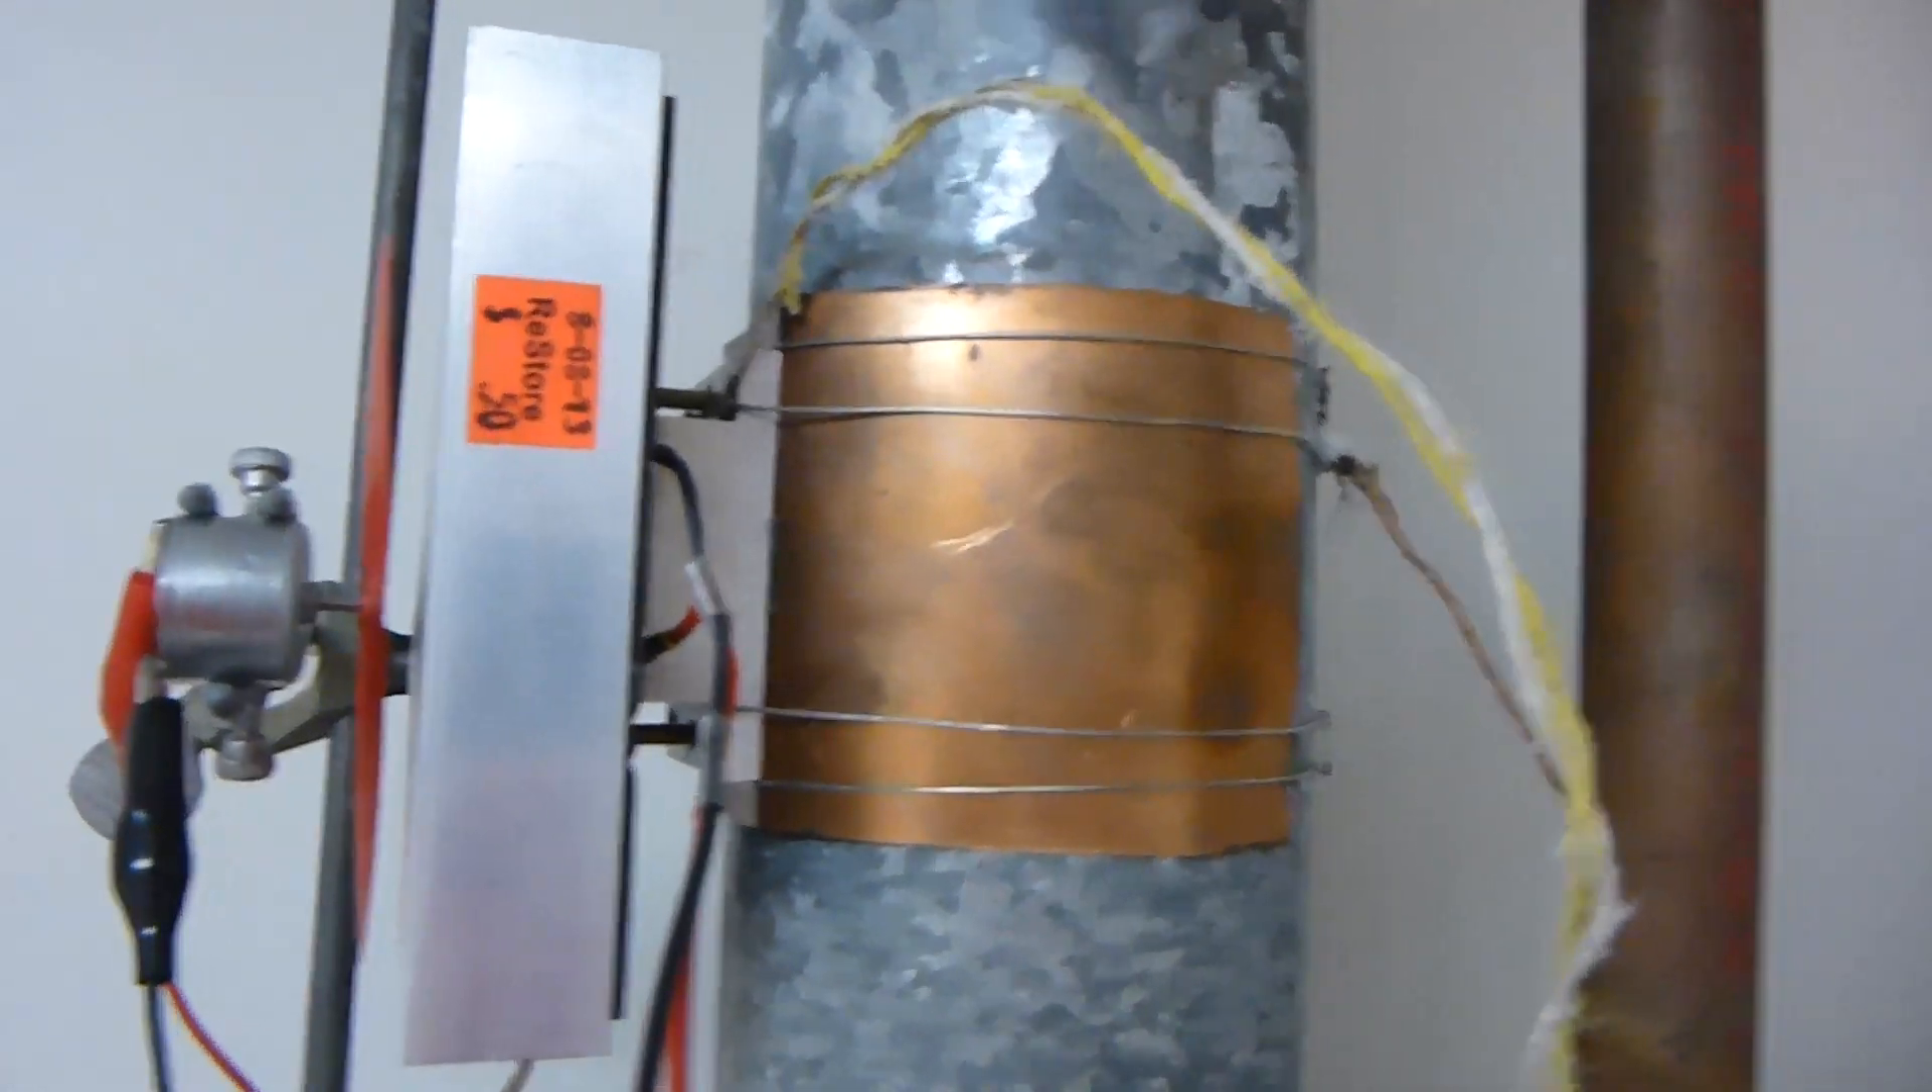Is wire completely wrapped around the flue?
Yes.